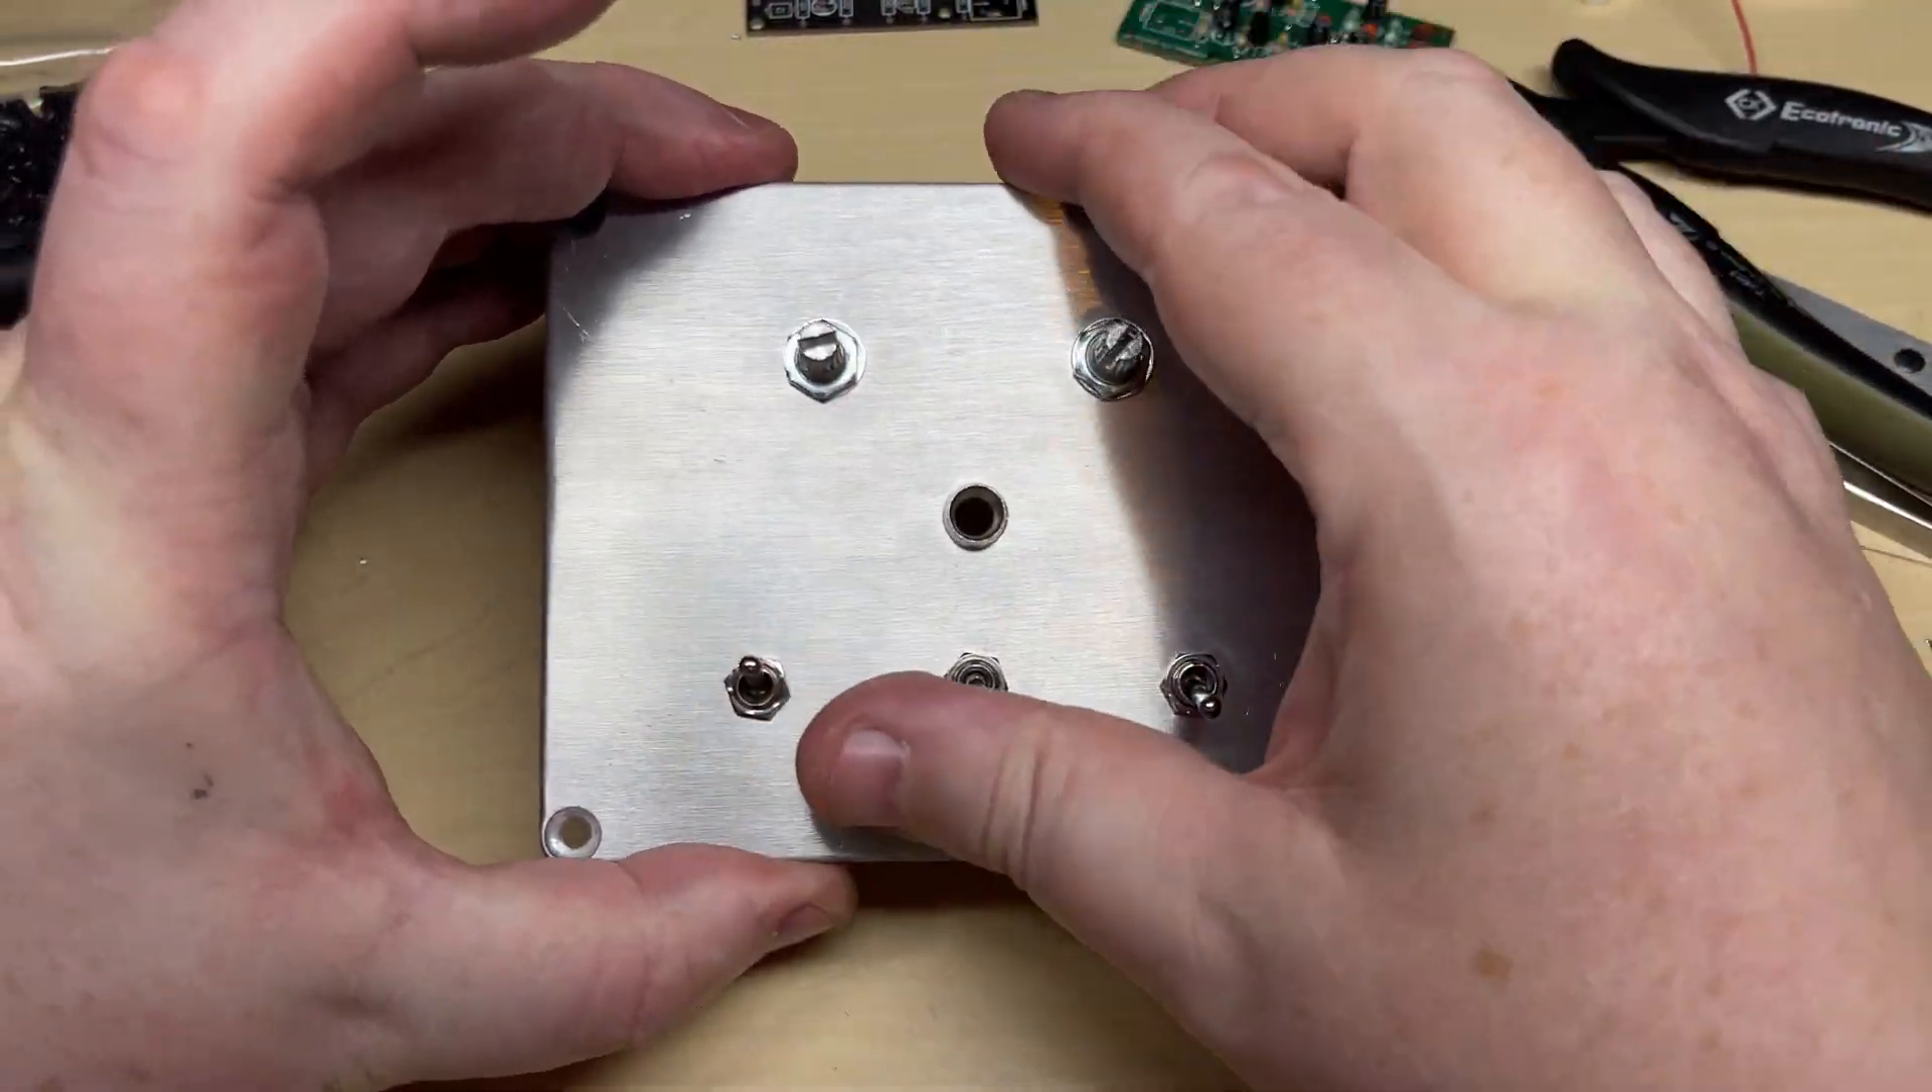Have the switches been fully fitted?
Yes.